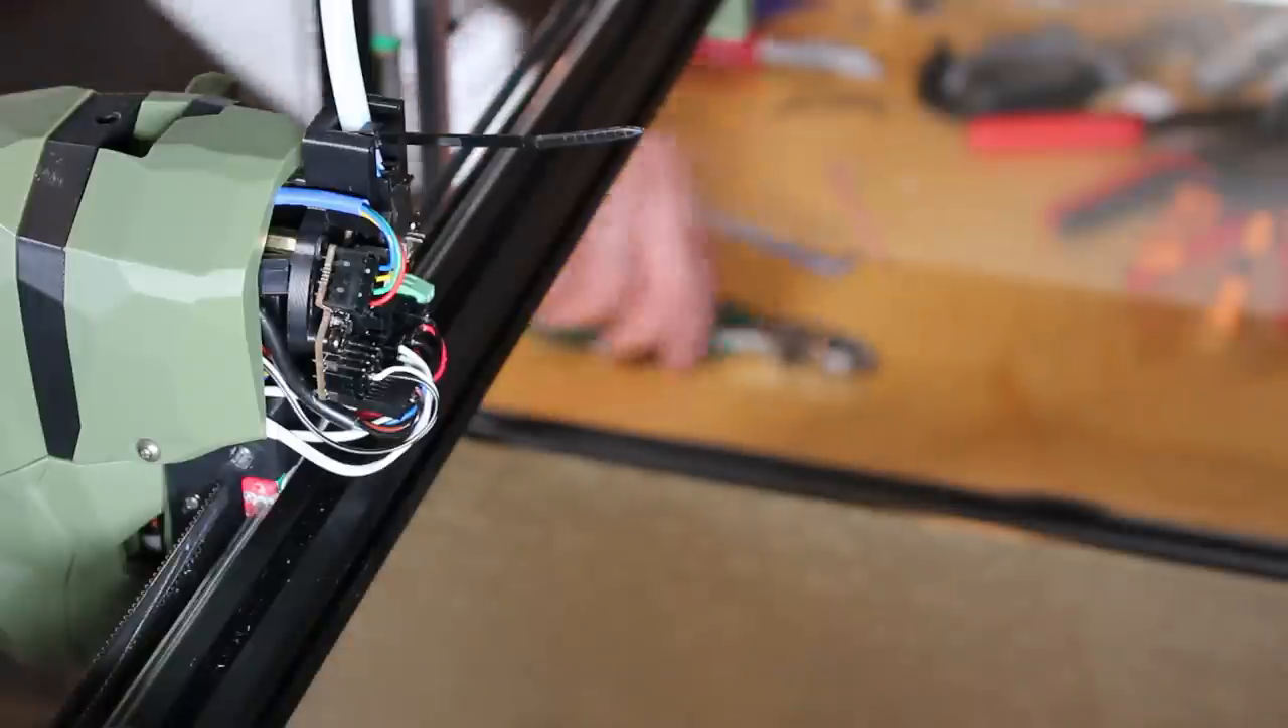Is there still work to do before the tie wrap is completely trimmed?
Yes.